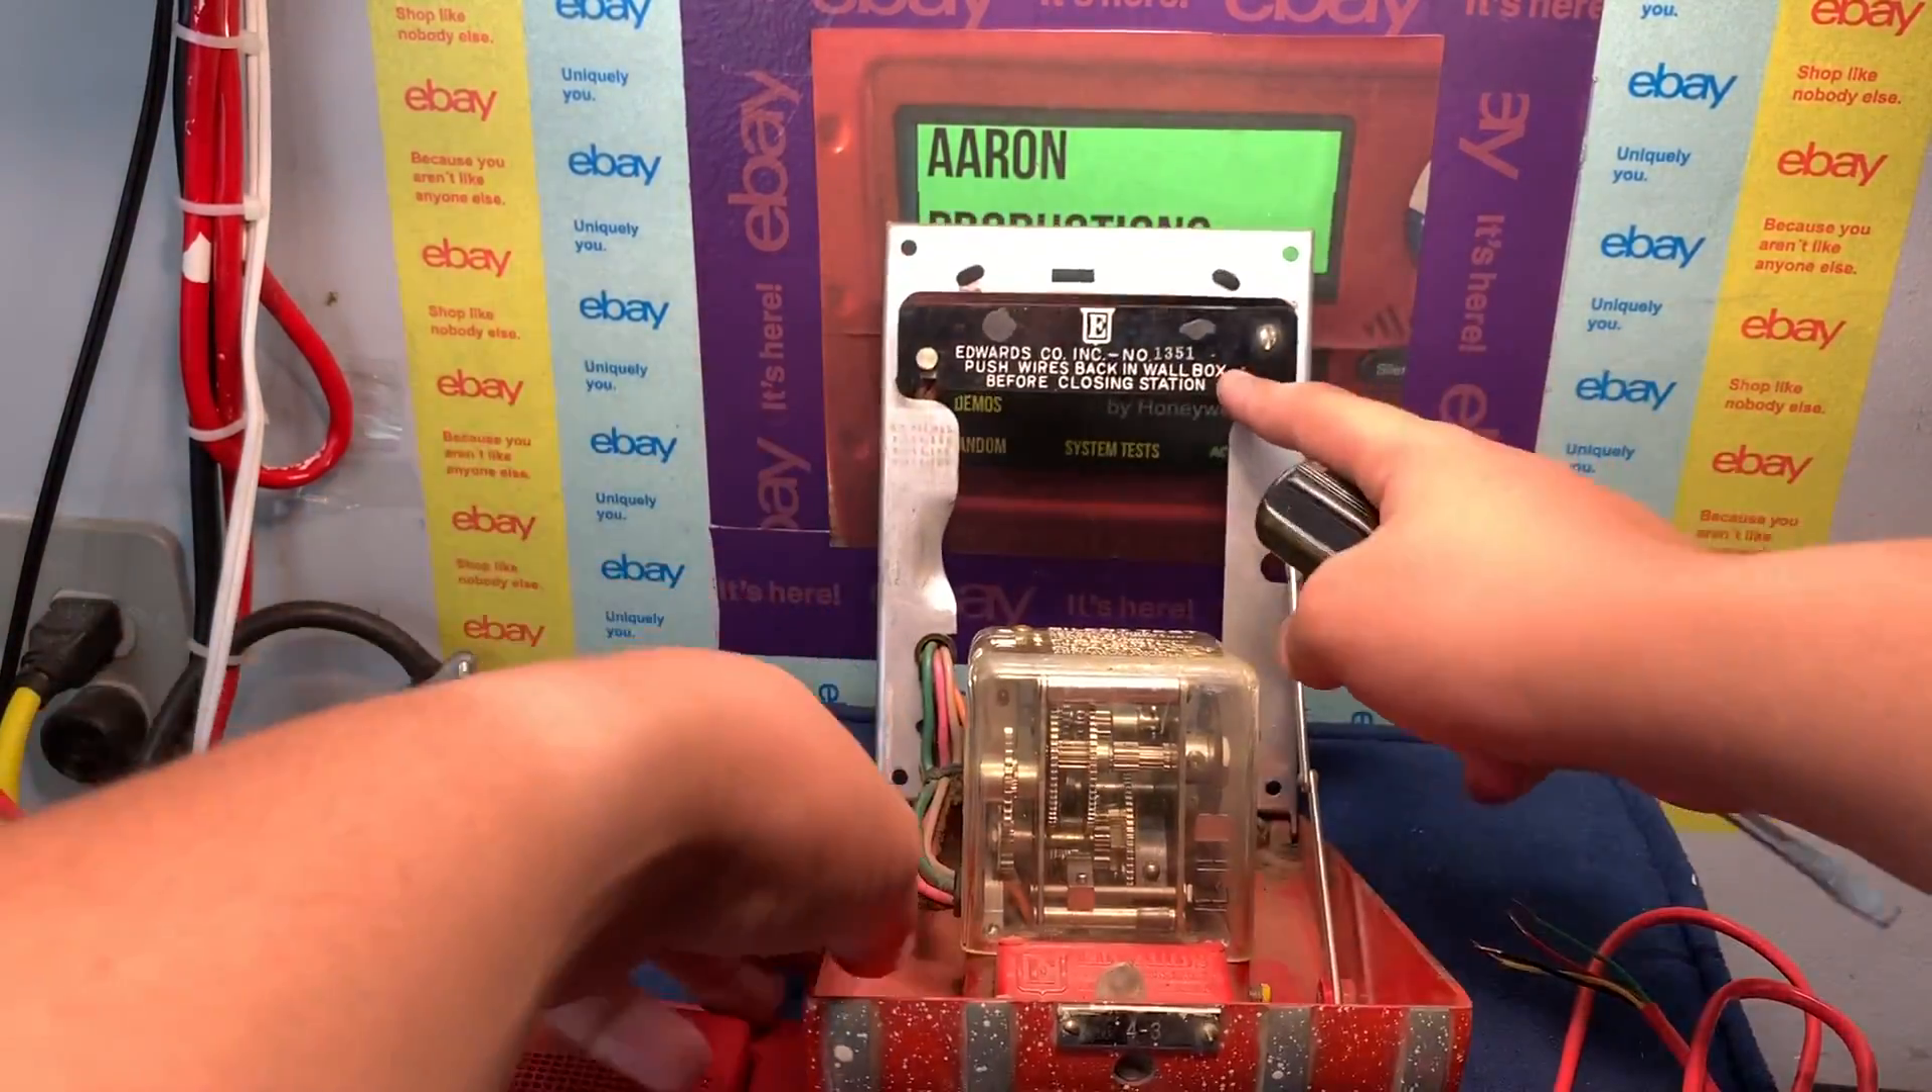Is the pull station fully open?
Yes.